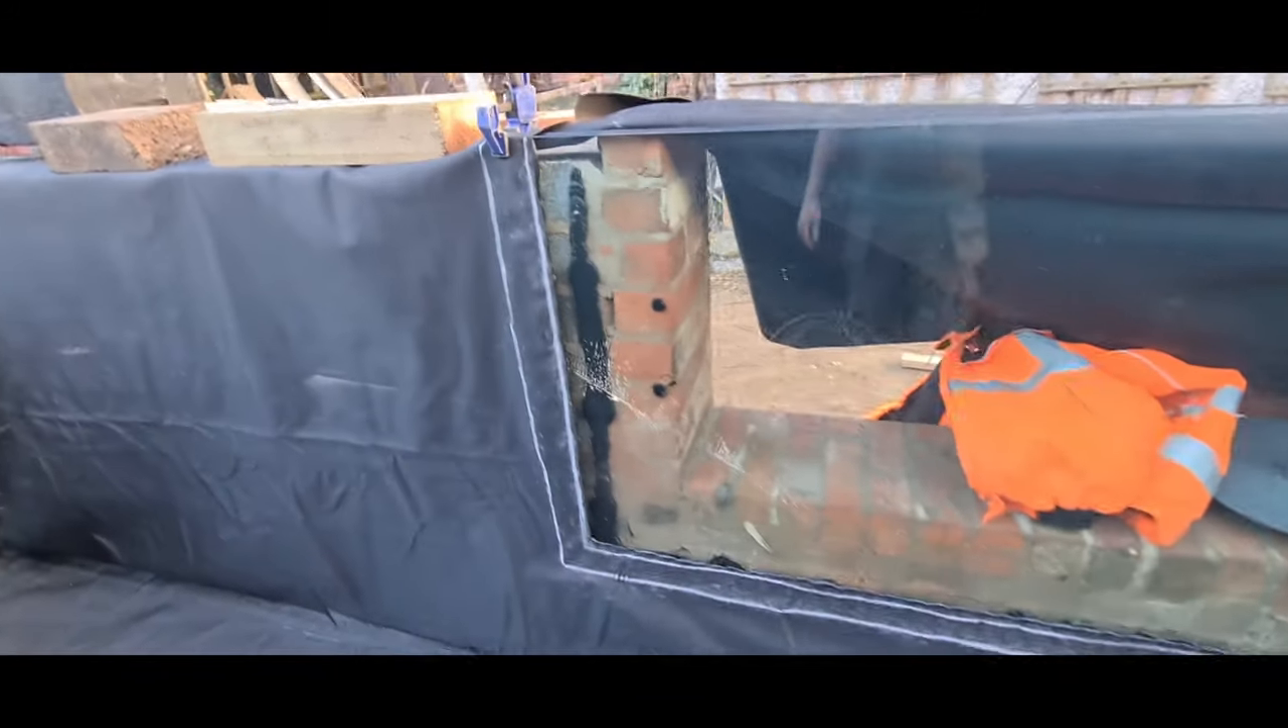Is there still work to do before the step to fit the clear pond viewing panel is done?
No.